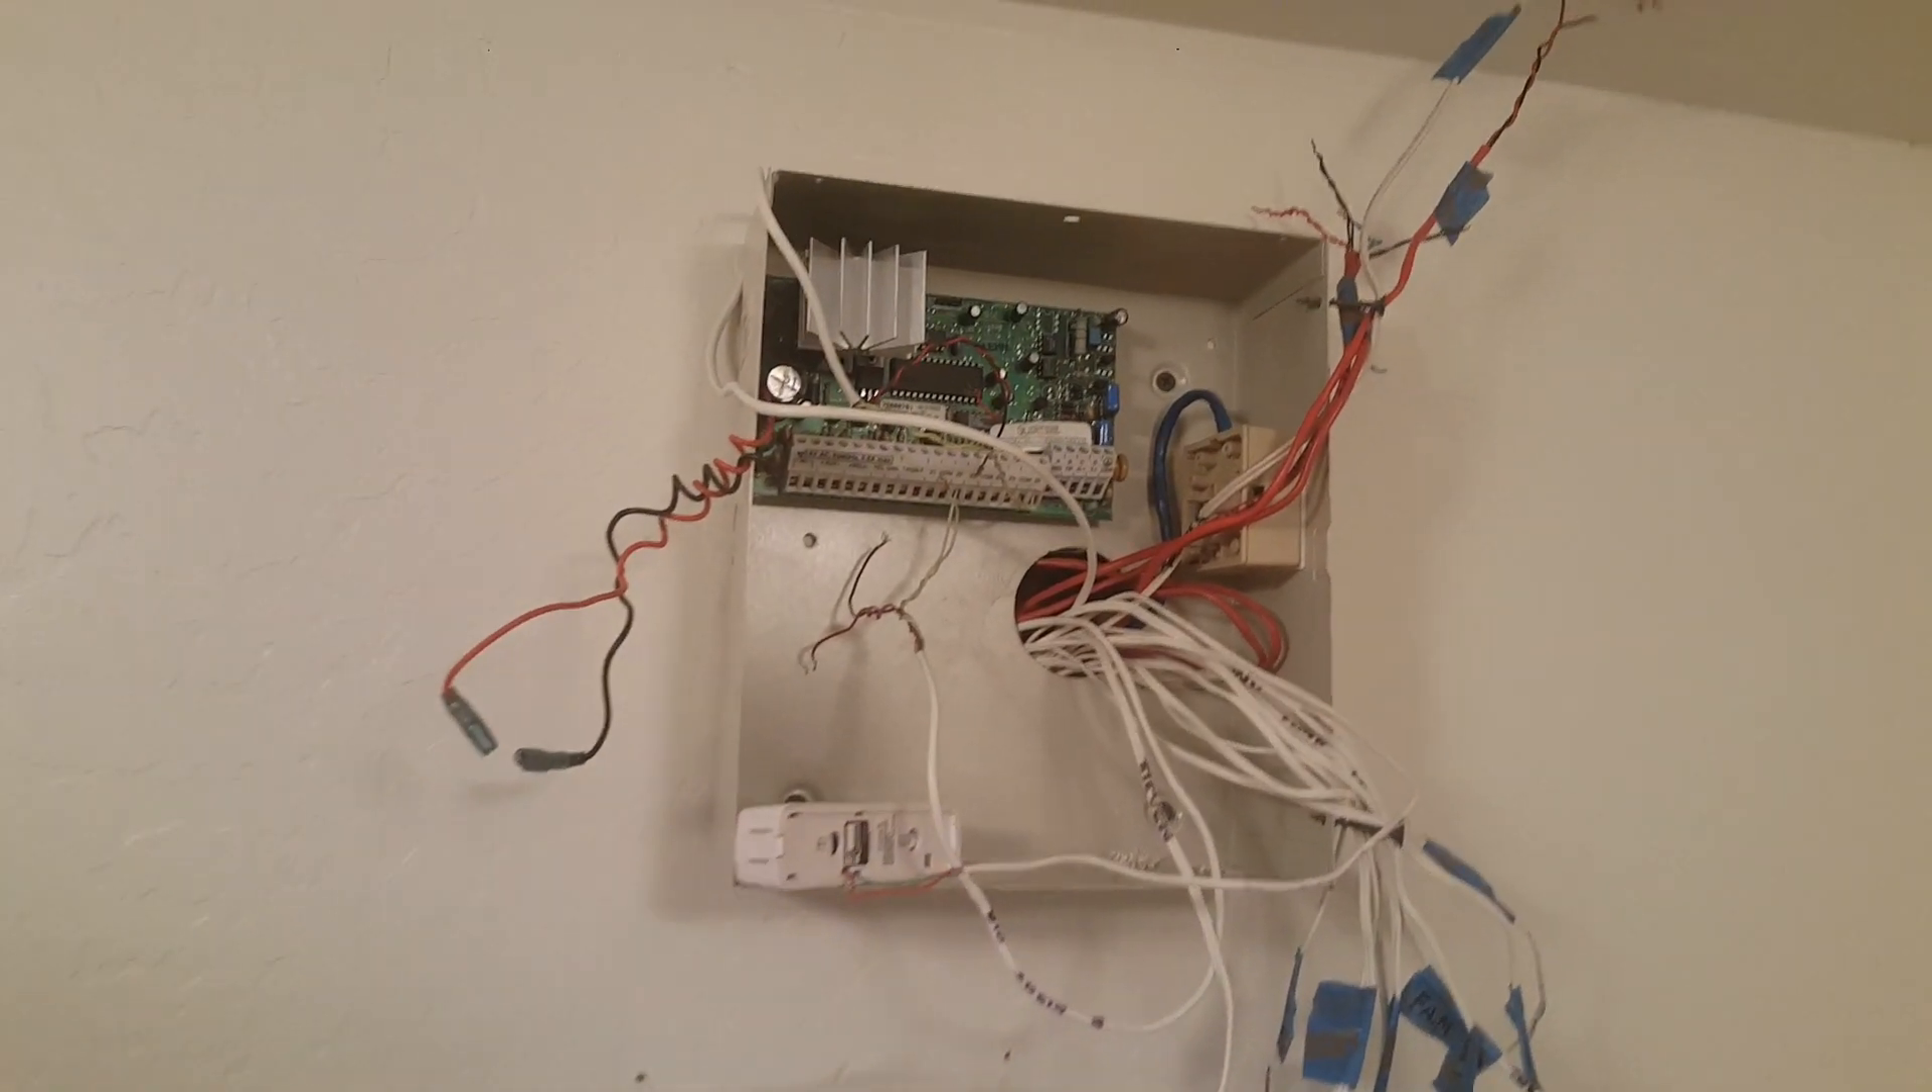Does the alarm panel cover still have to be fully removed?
No.